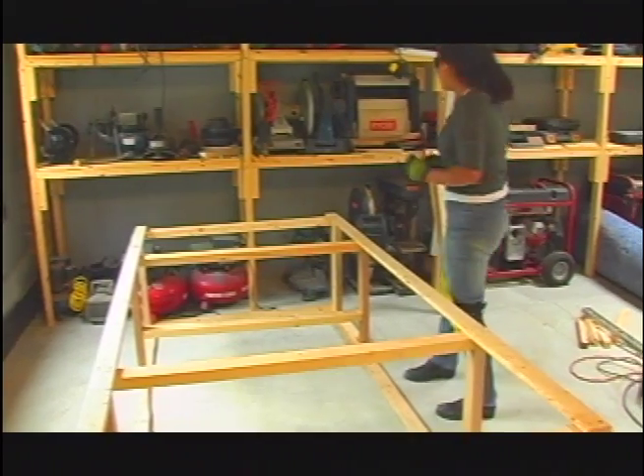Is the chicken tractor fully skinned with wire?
No.